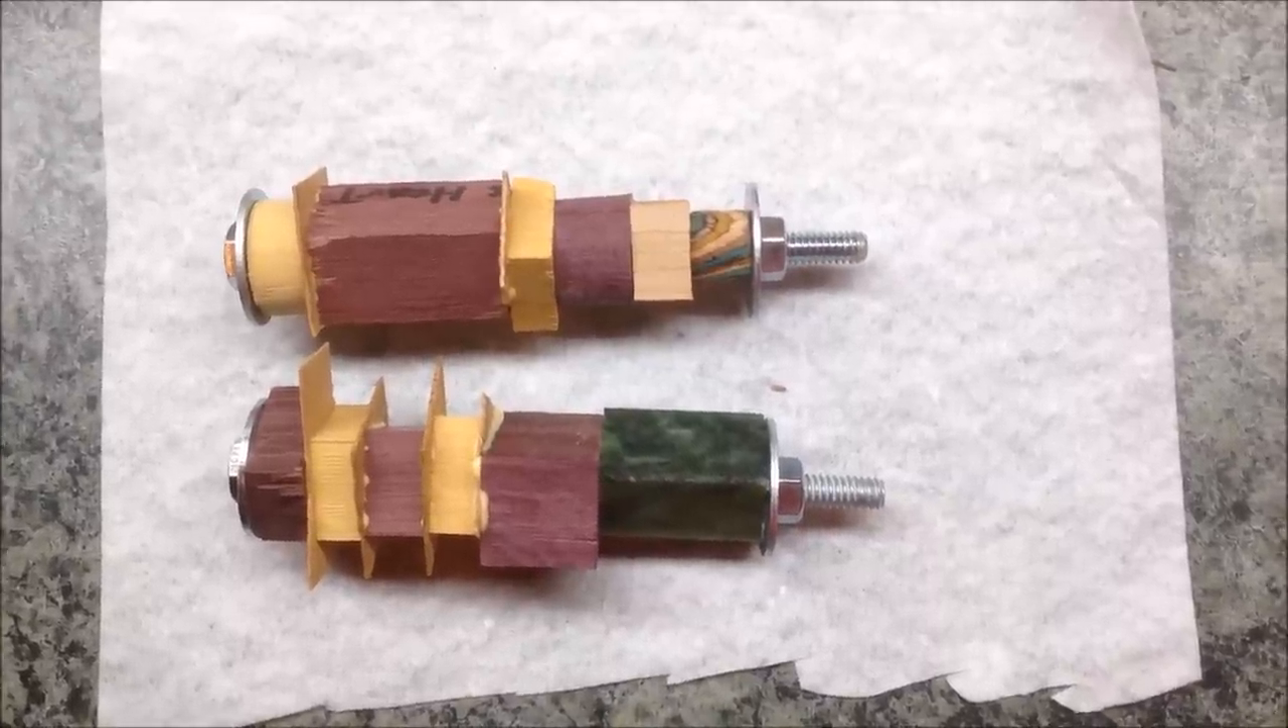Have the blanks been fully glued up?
Yes.